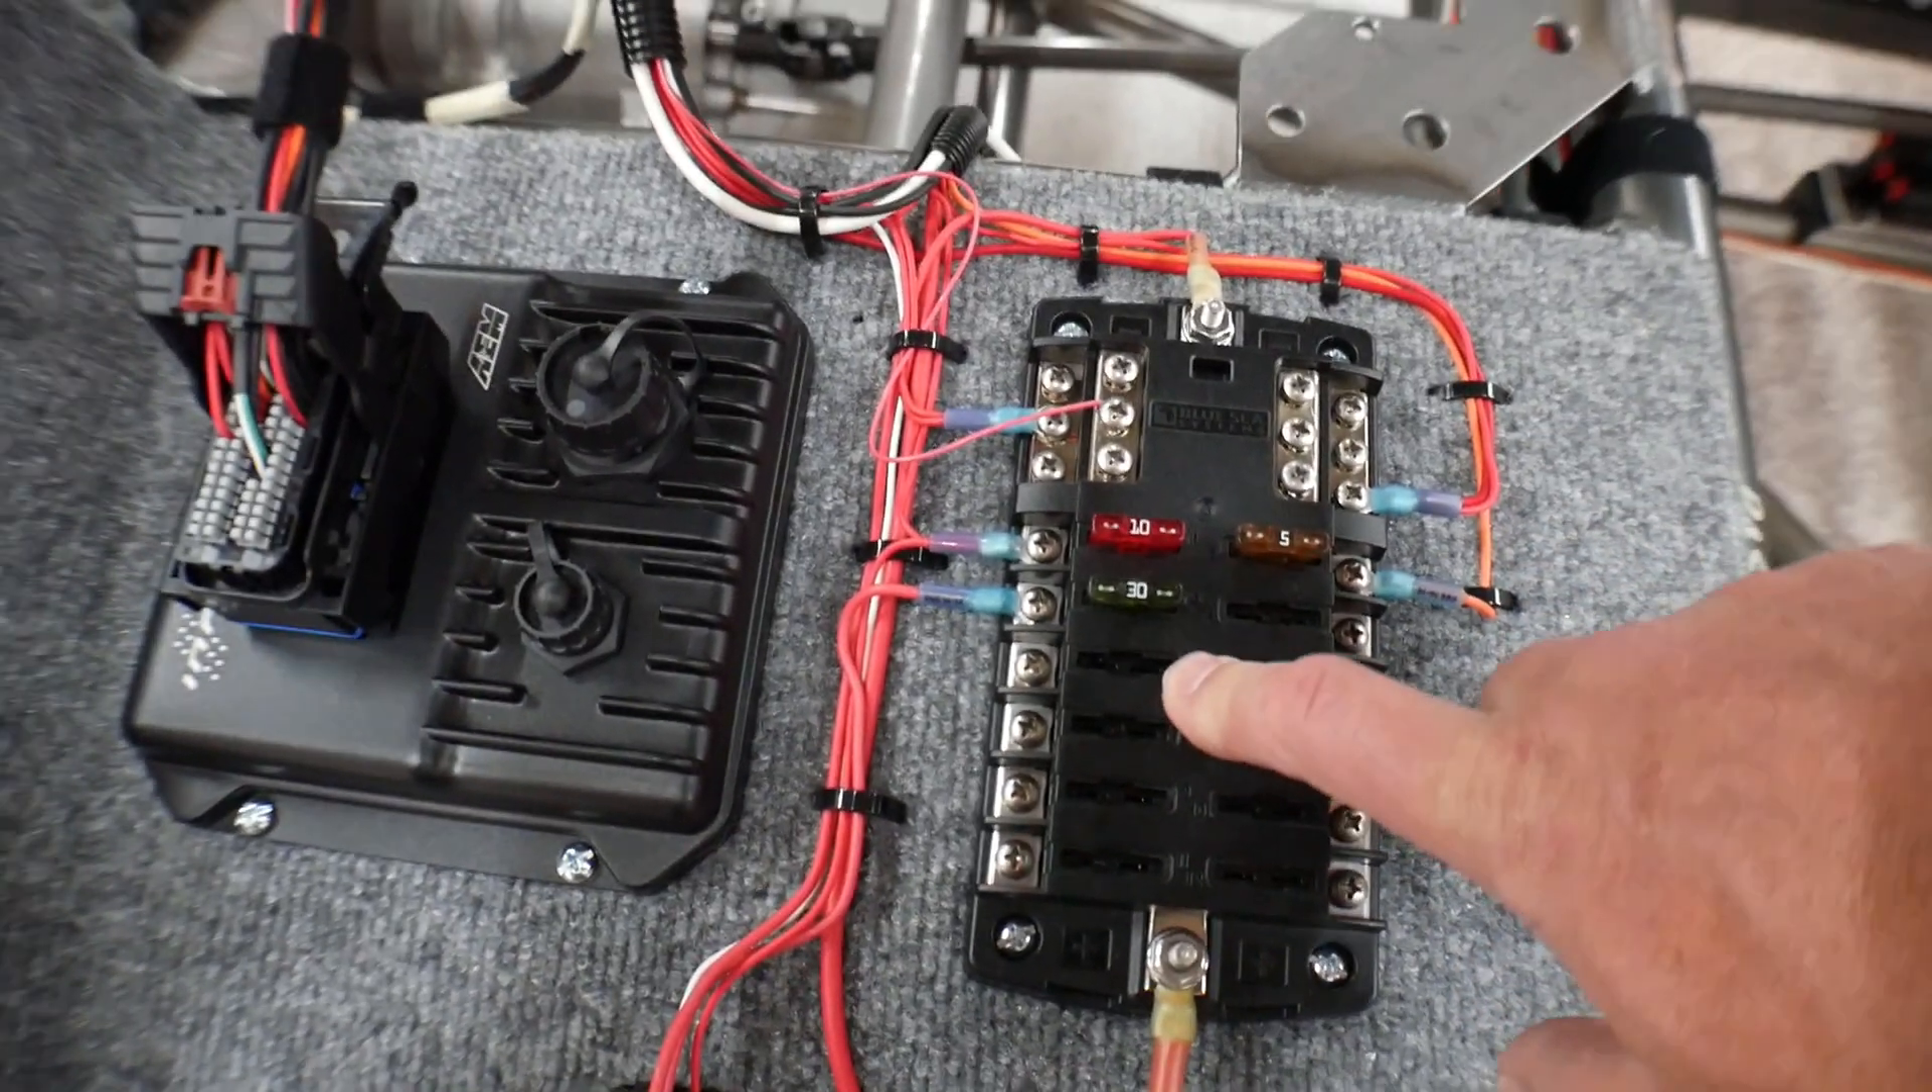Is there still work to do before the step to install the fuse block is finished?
No.